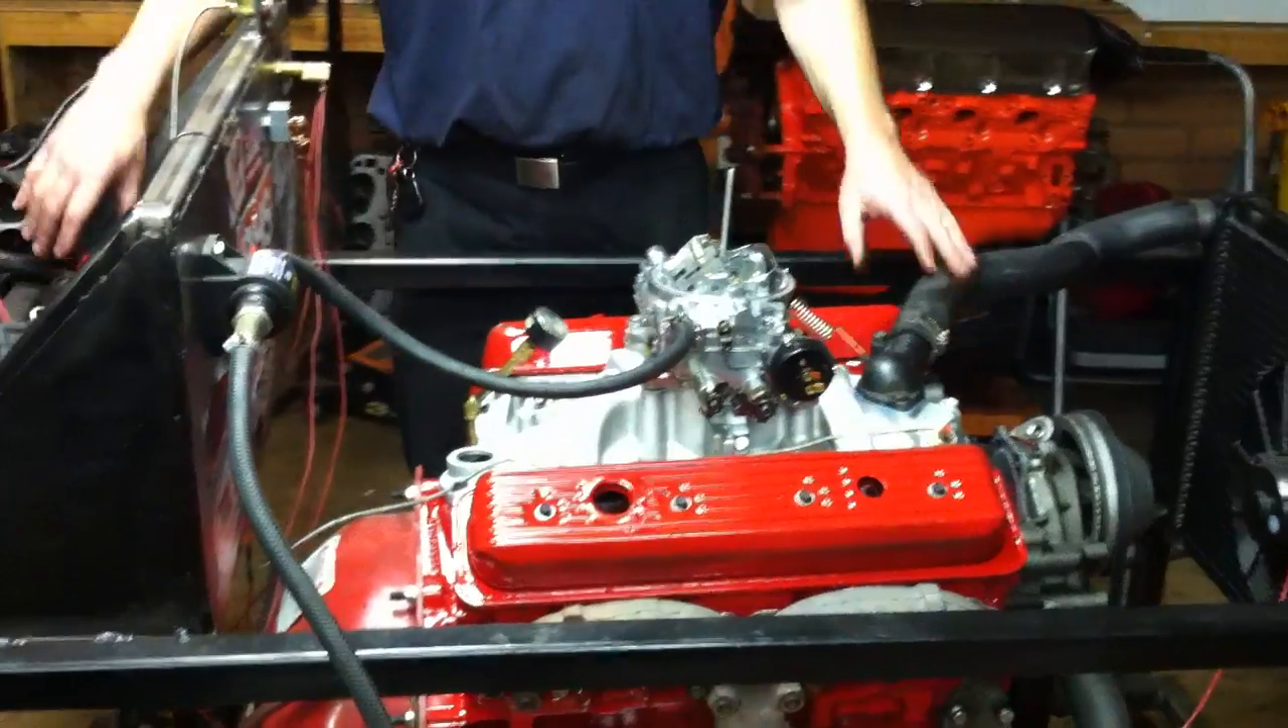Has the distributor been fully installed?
No.